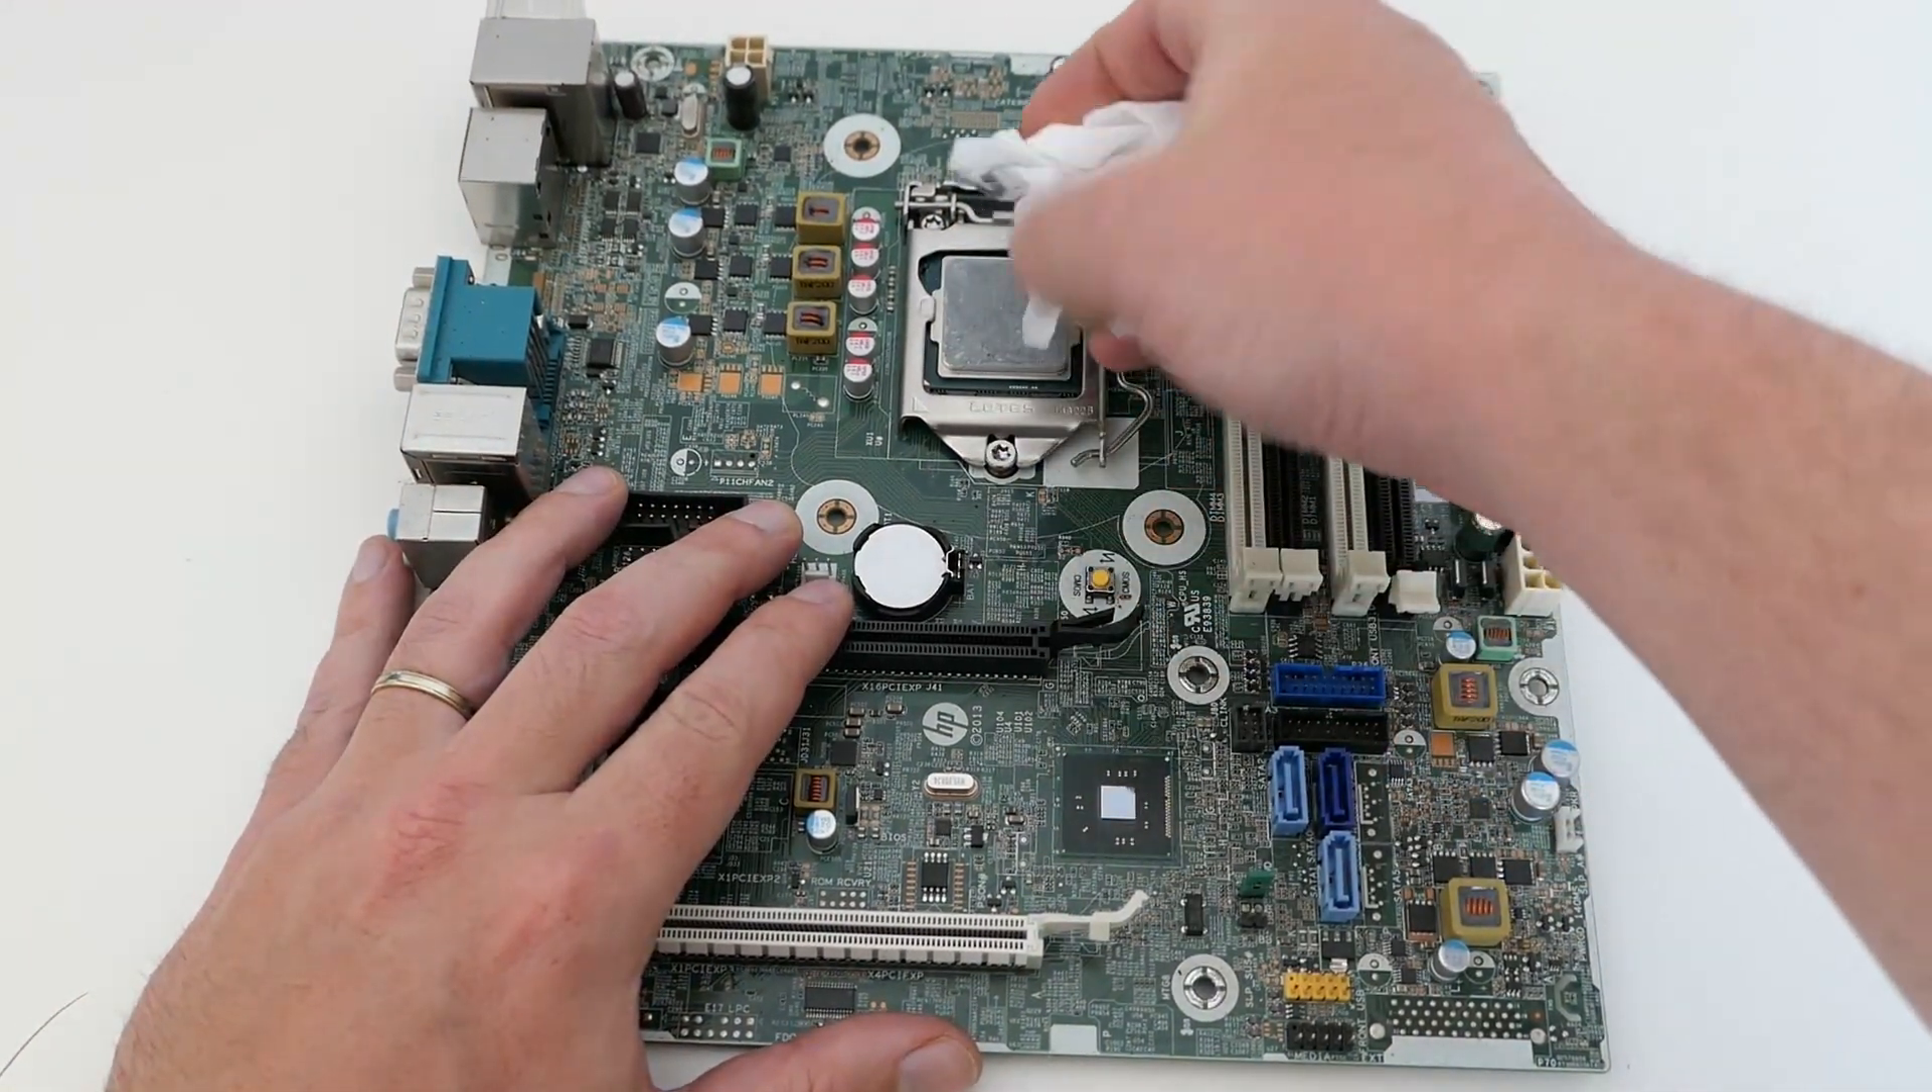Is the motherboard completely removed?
Yes.